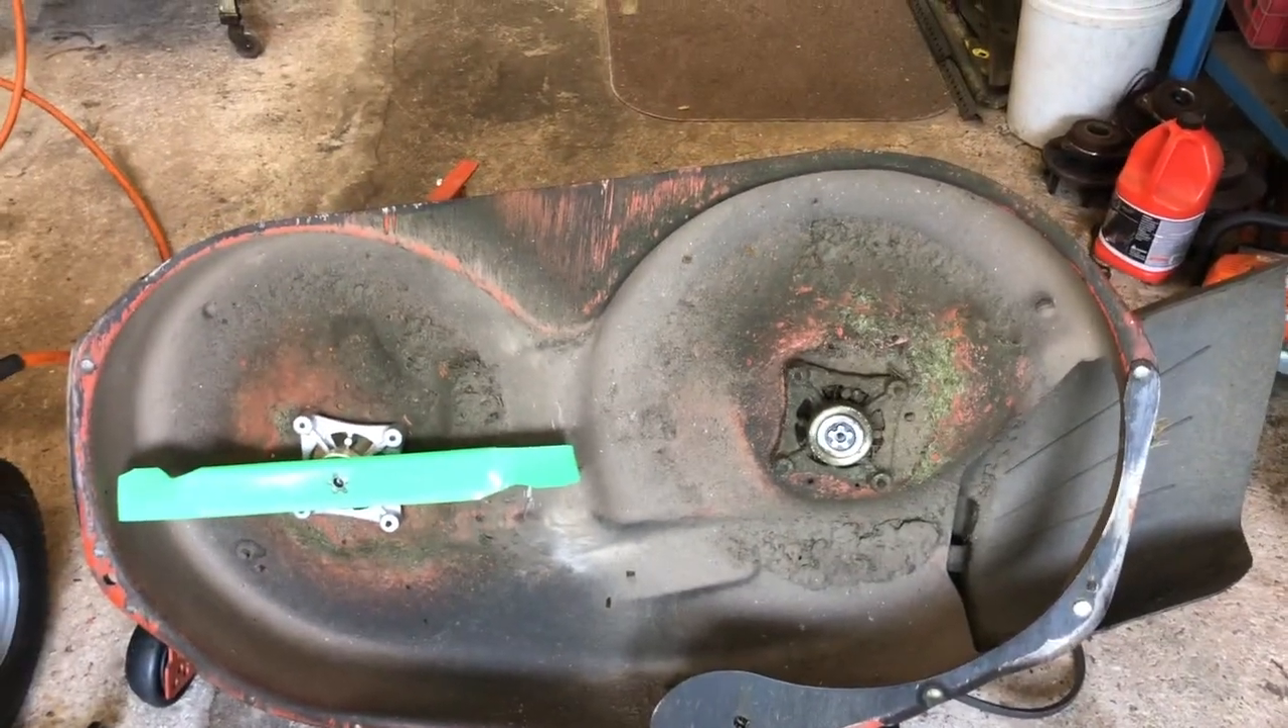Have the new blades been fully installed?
No.